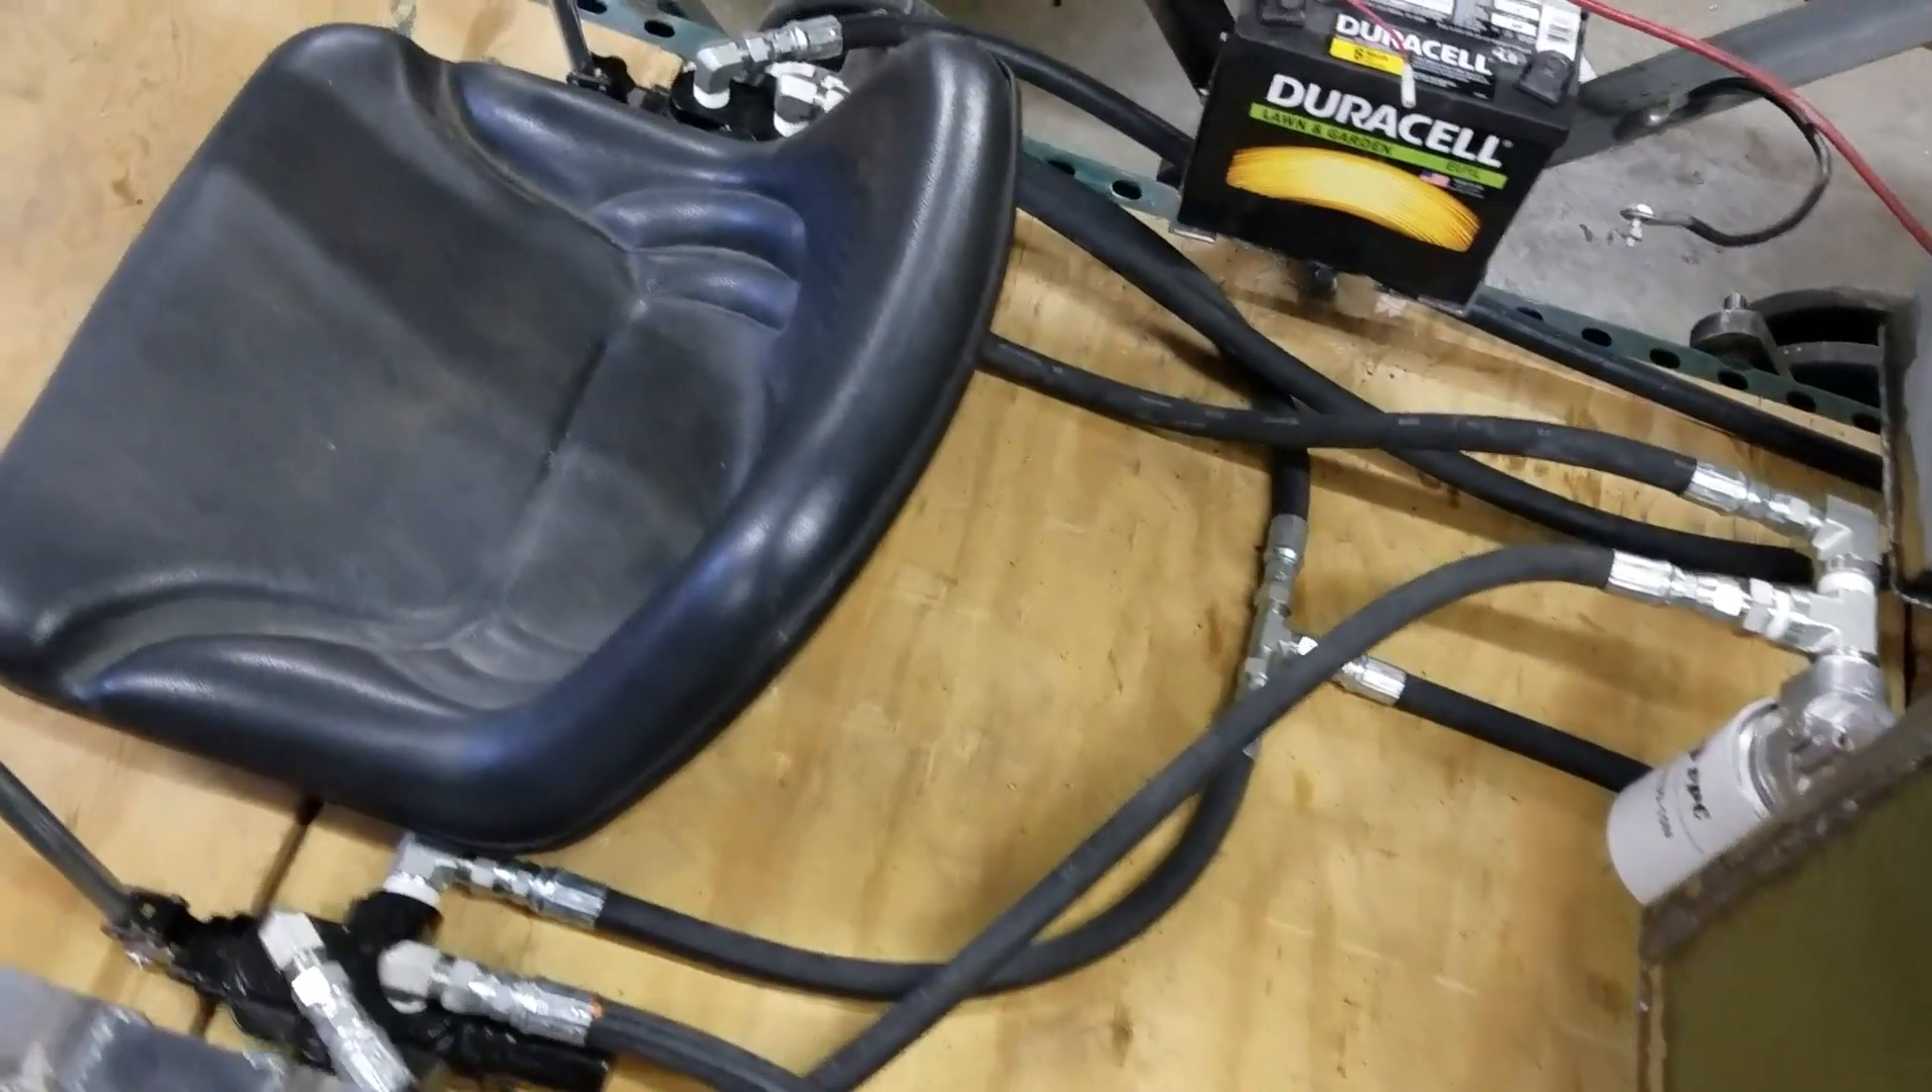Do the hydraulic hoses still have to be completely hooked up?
No.